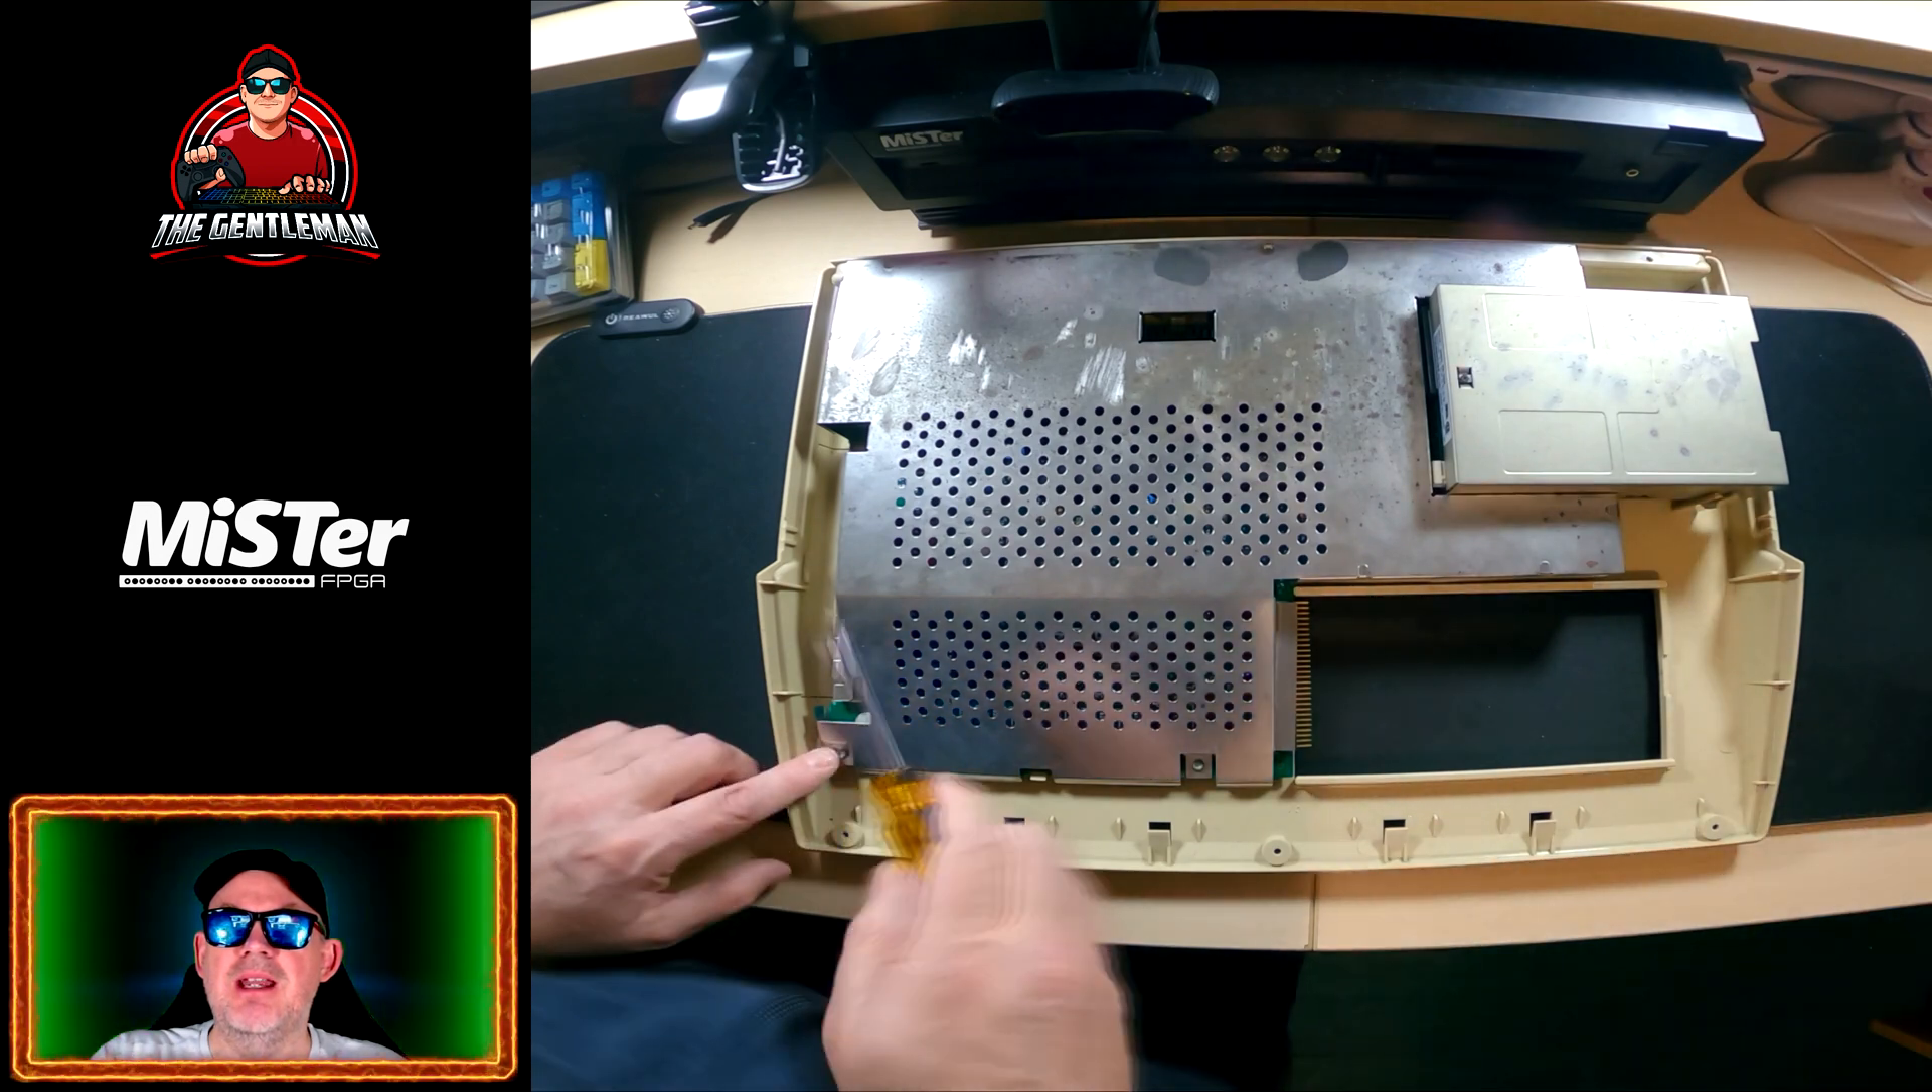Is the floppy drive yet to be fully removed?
Yes.